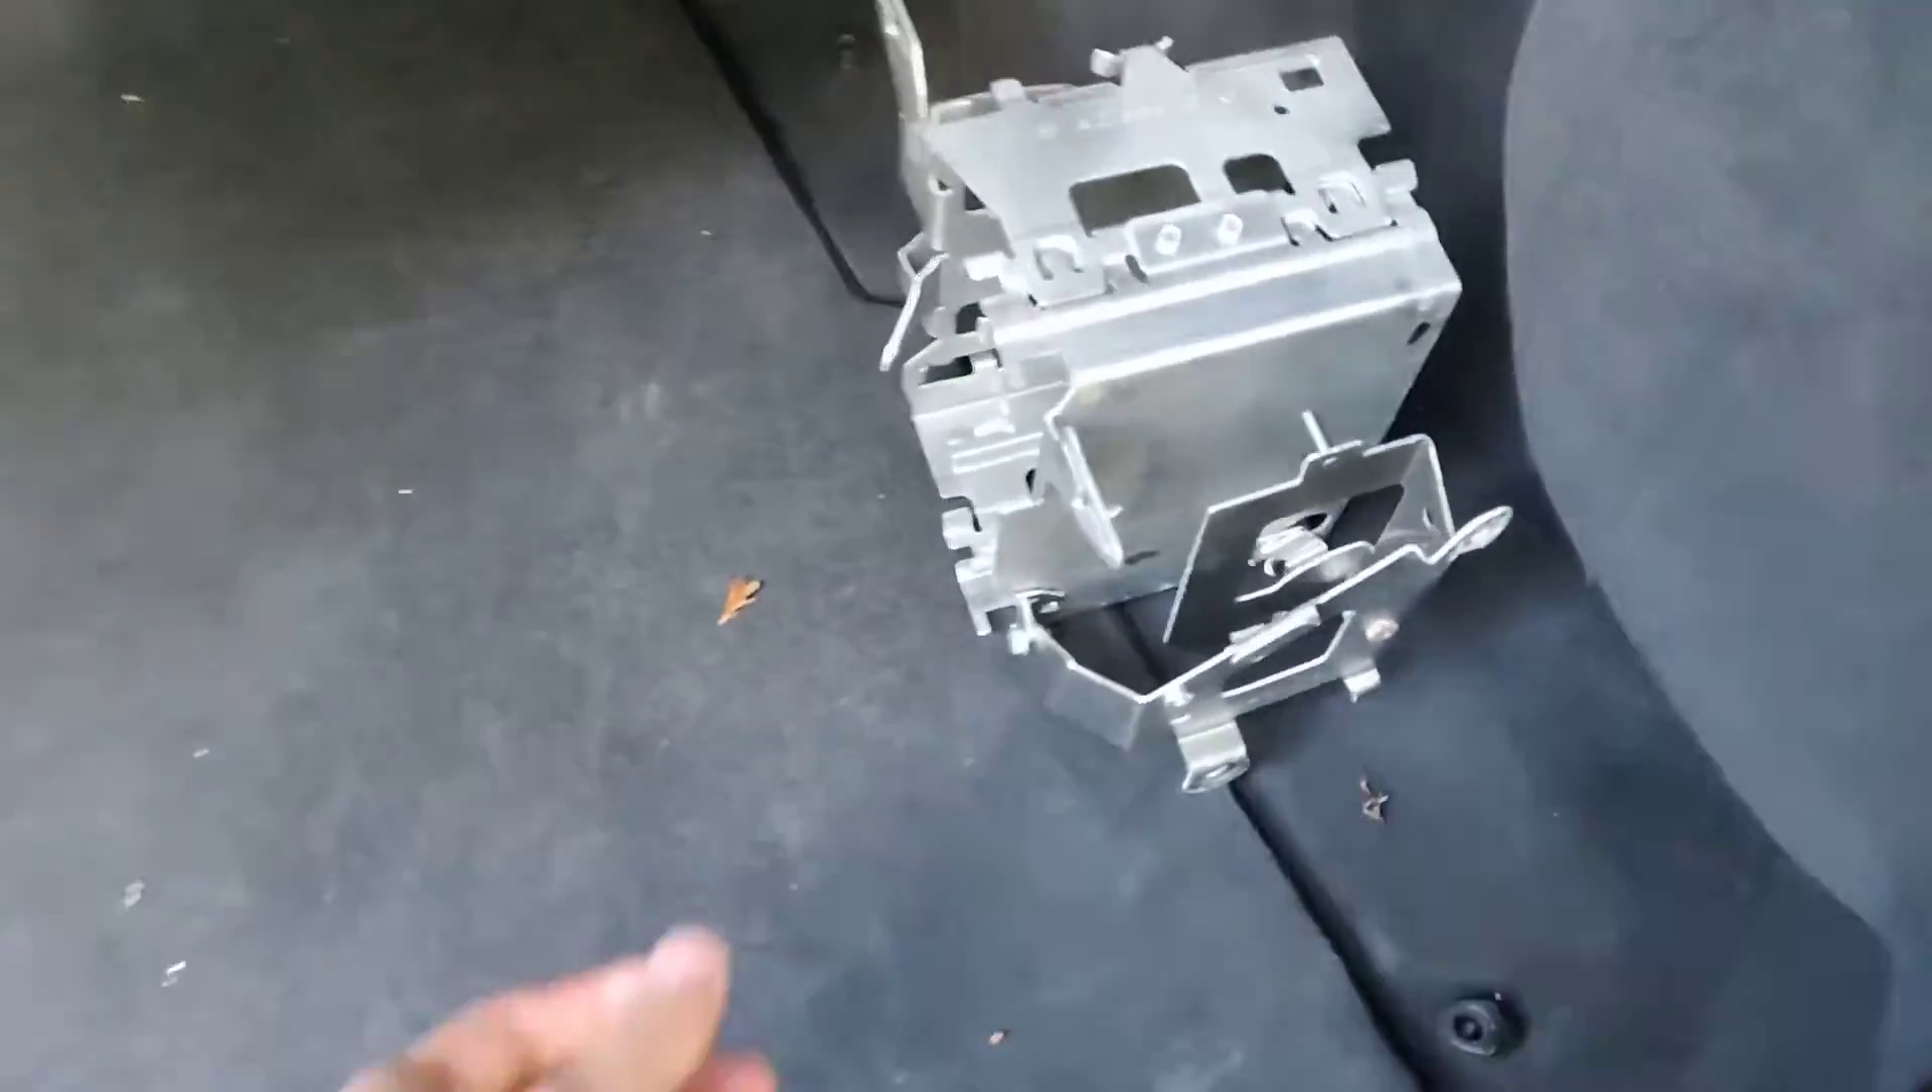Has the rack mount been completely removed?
Yes.